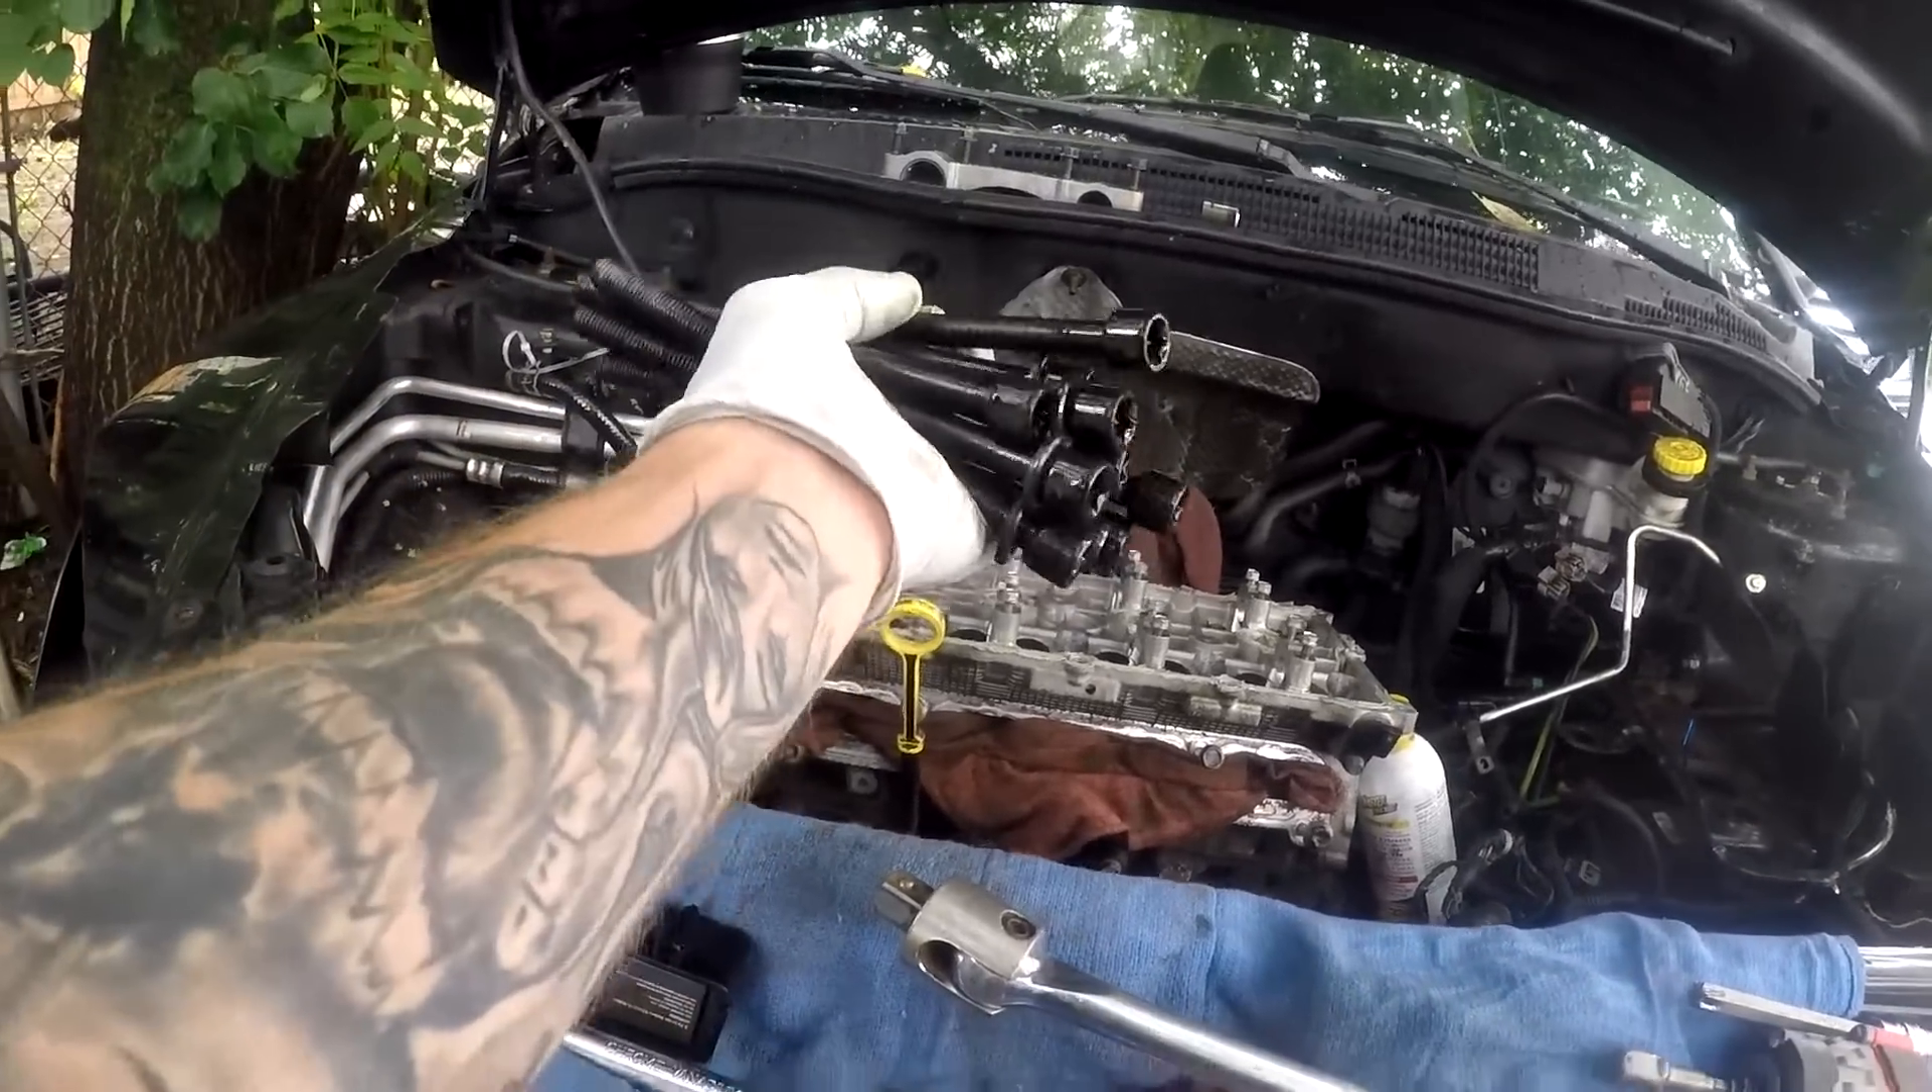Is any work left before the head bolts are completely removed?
No.